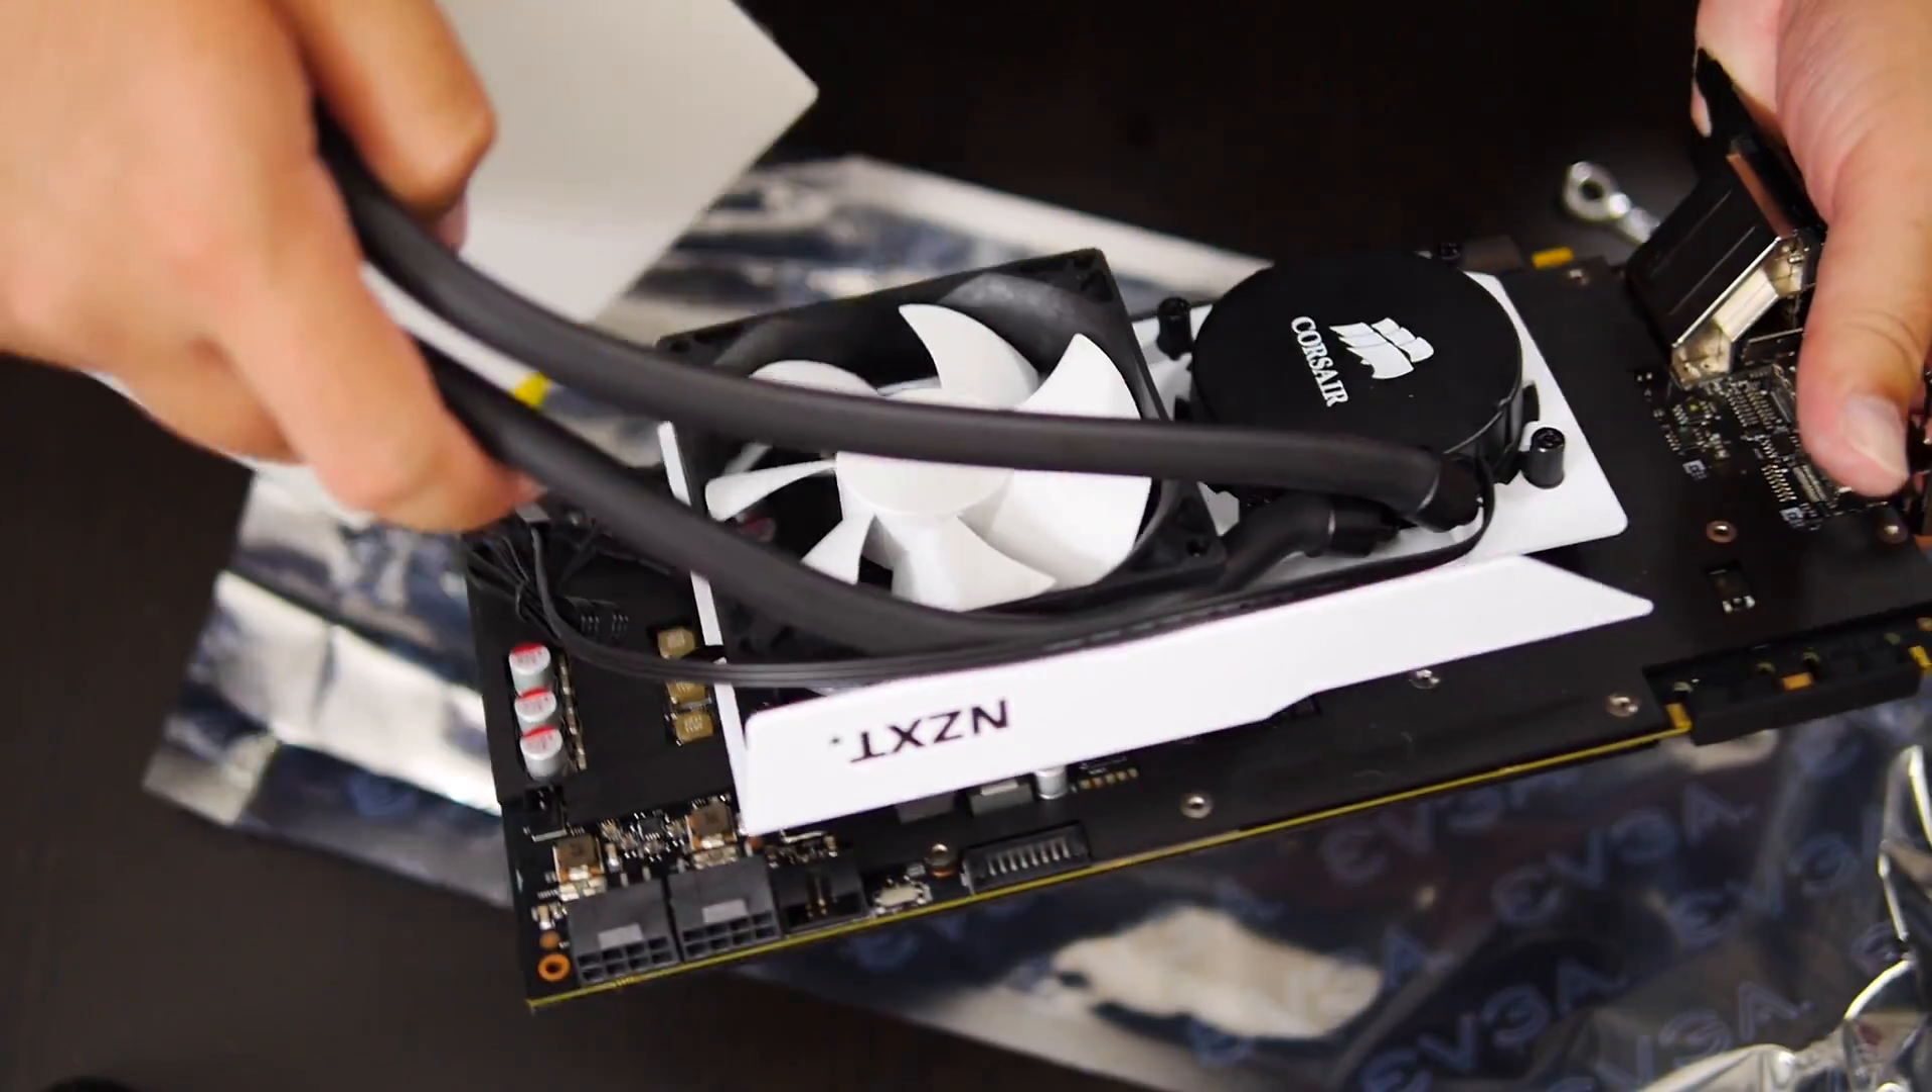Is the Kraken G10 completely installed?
Yes.